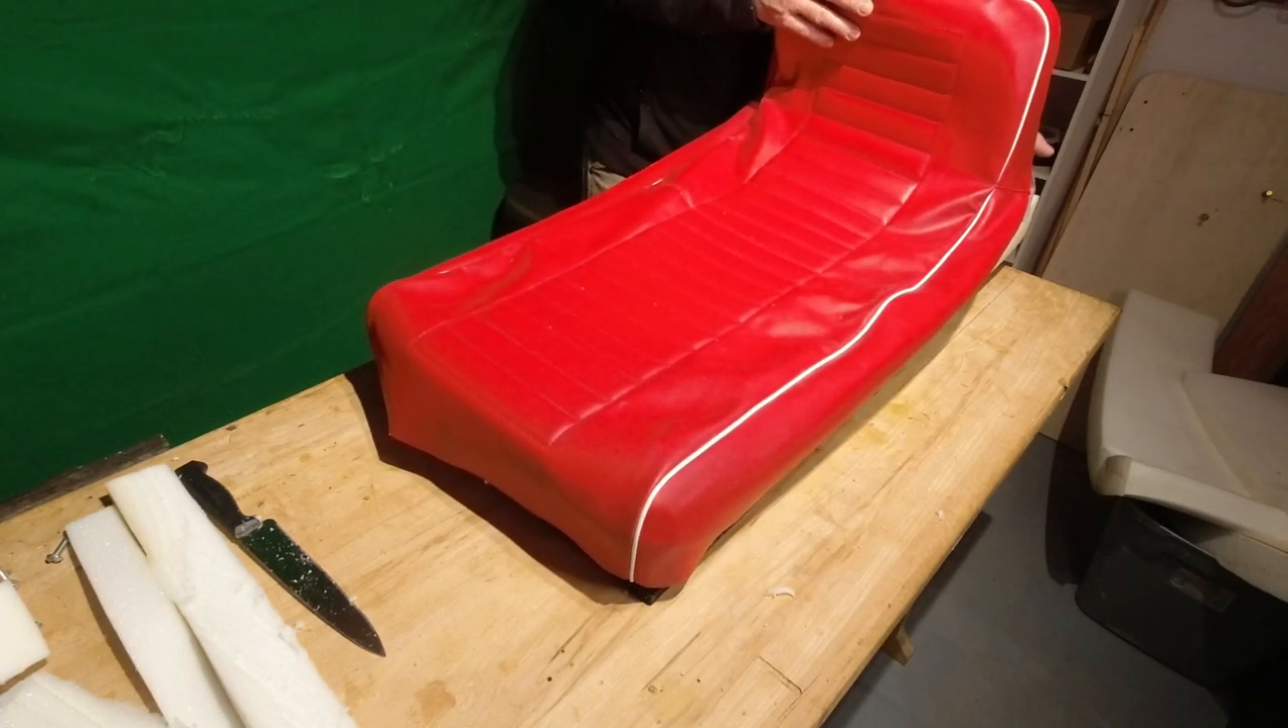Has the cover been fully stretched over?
No.